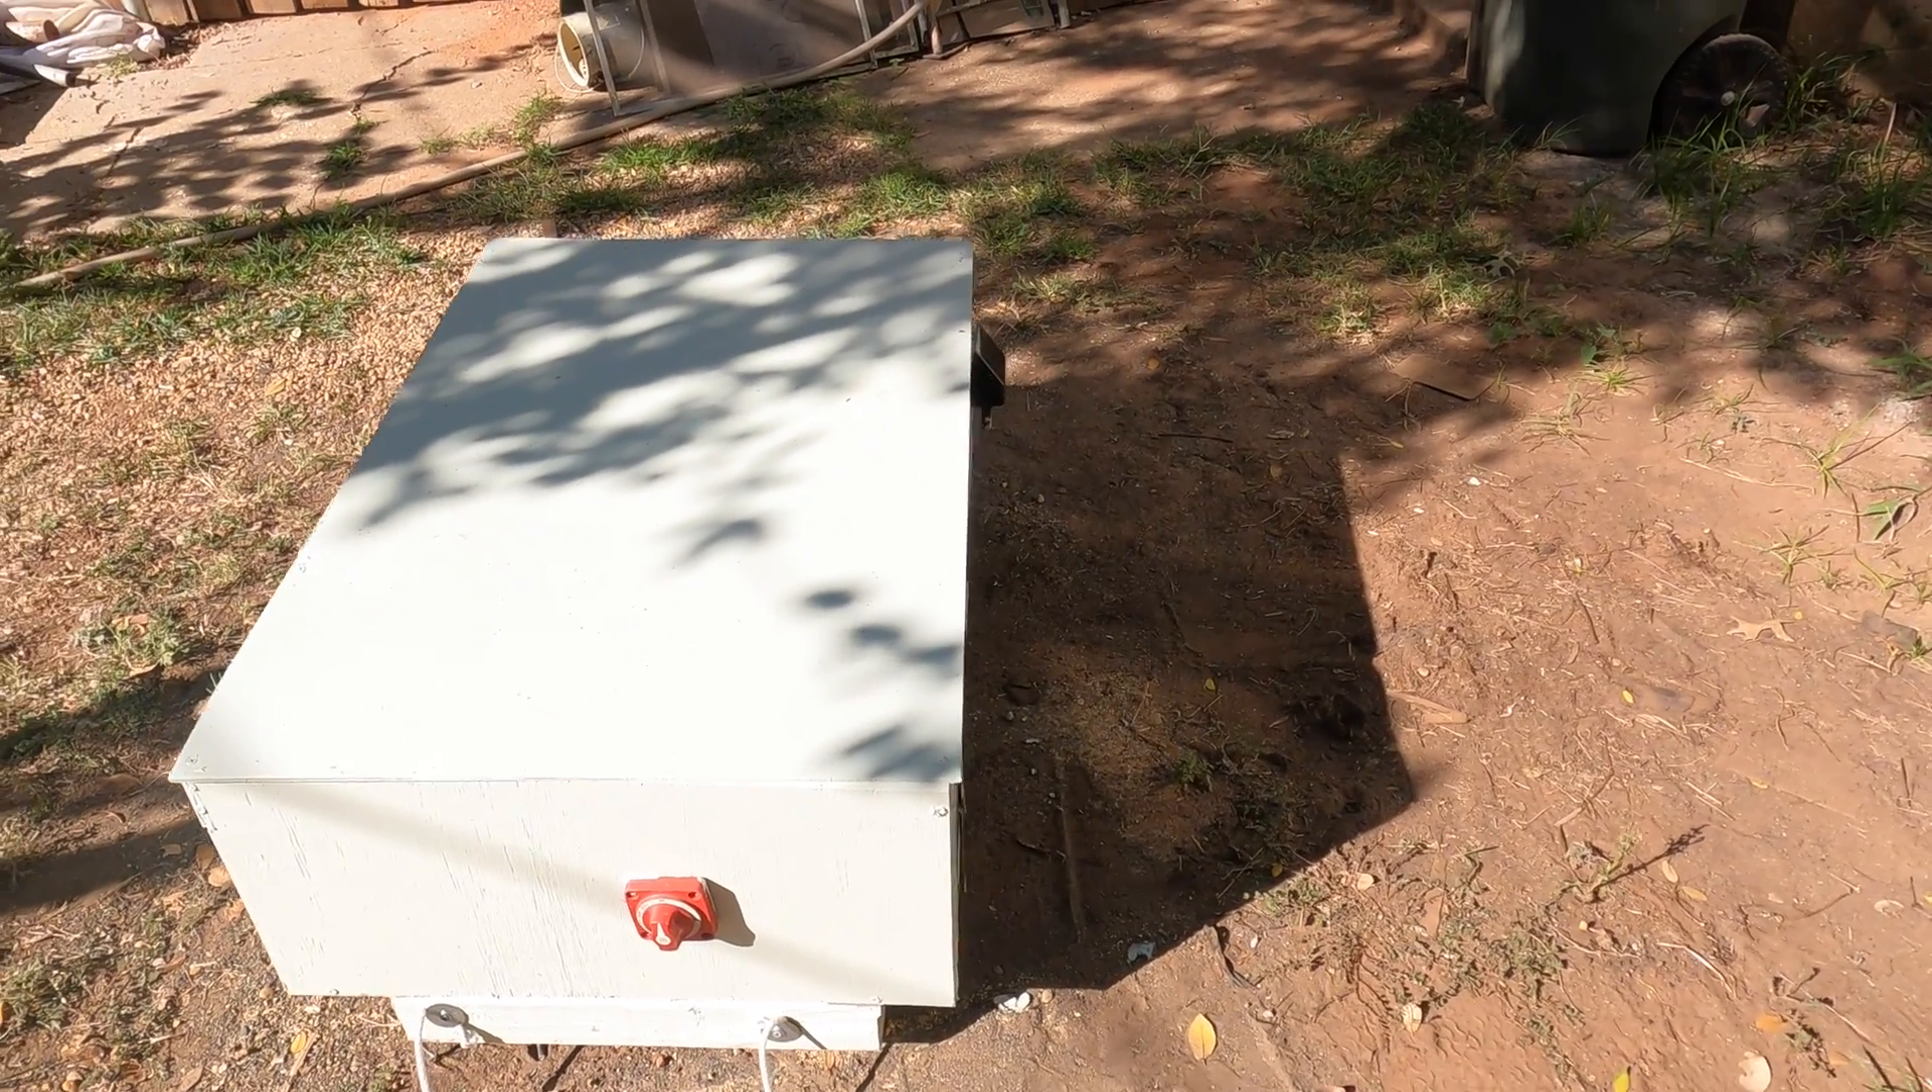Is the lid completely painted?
Yes.